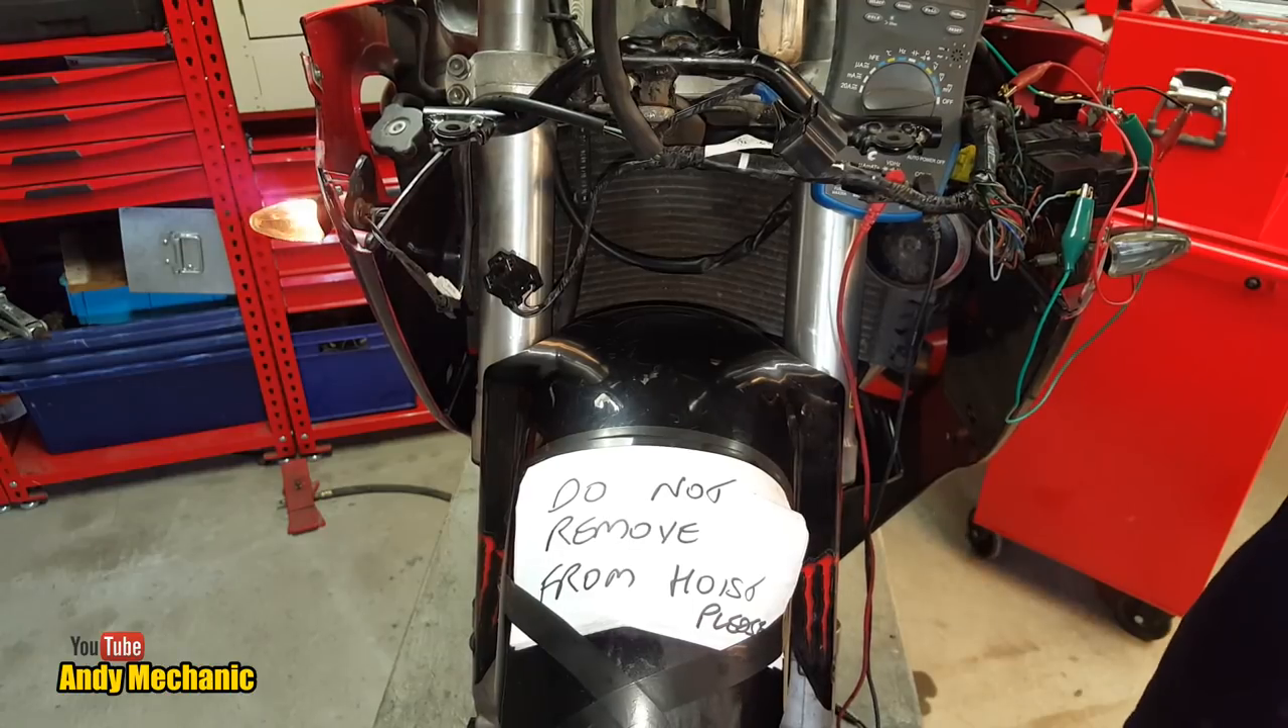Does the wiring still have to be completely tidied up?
Yes.